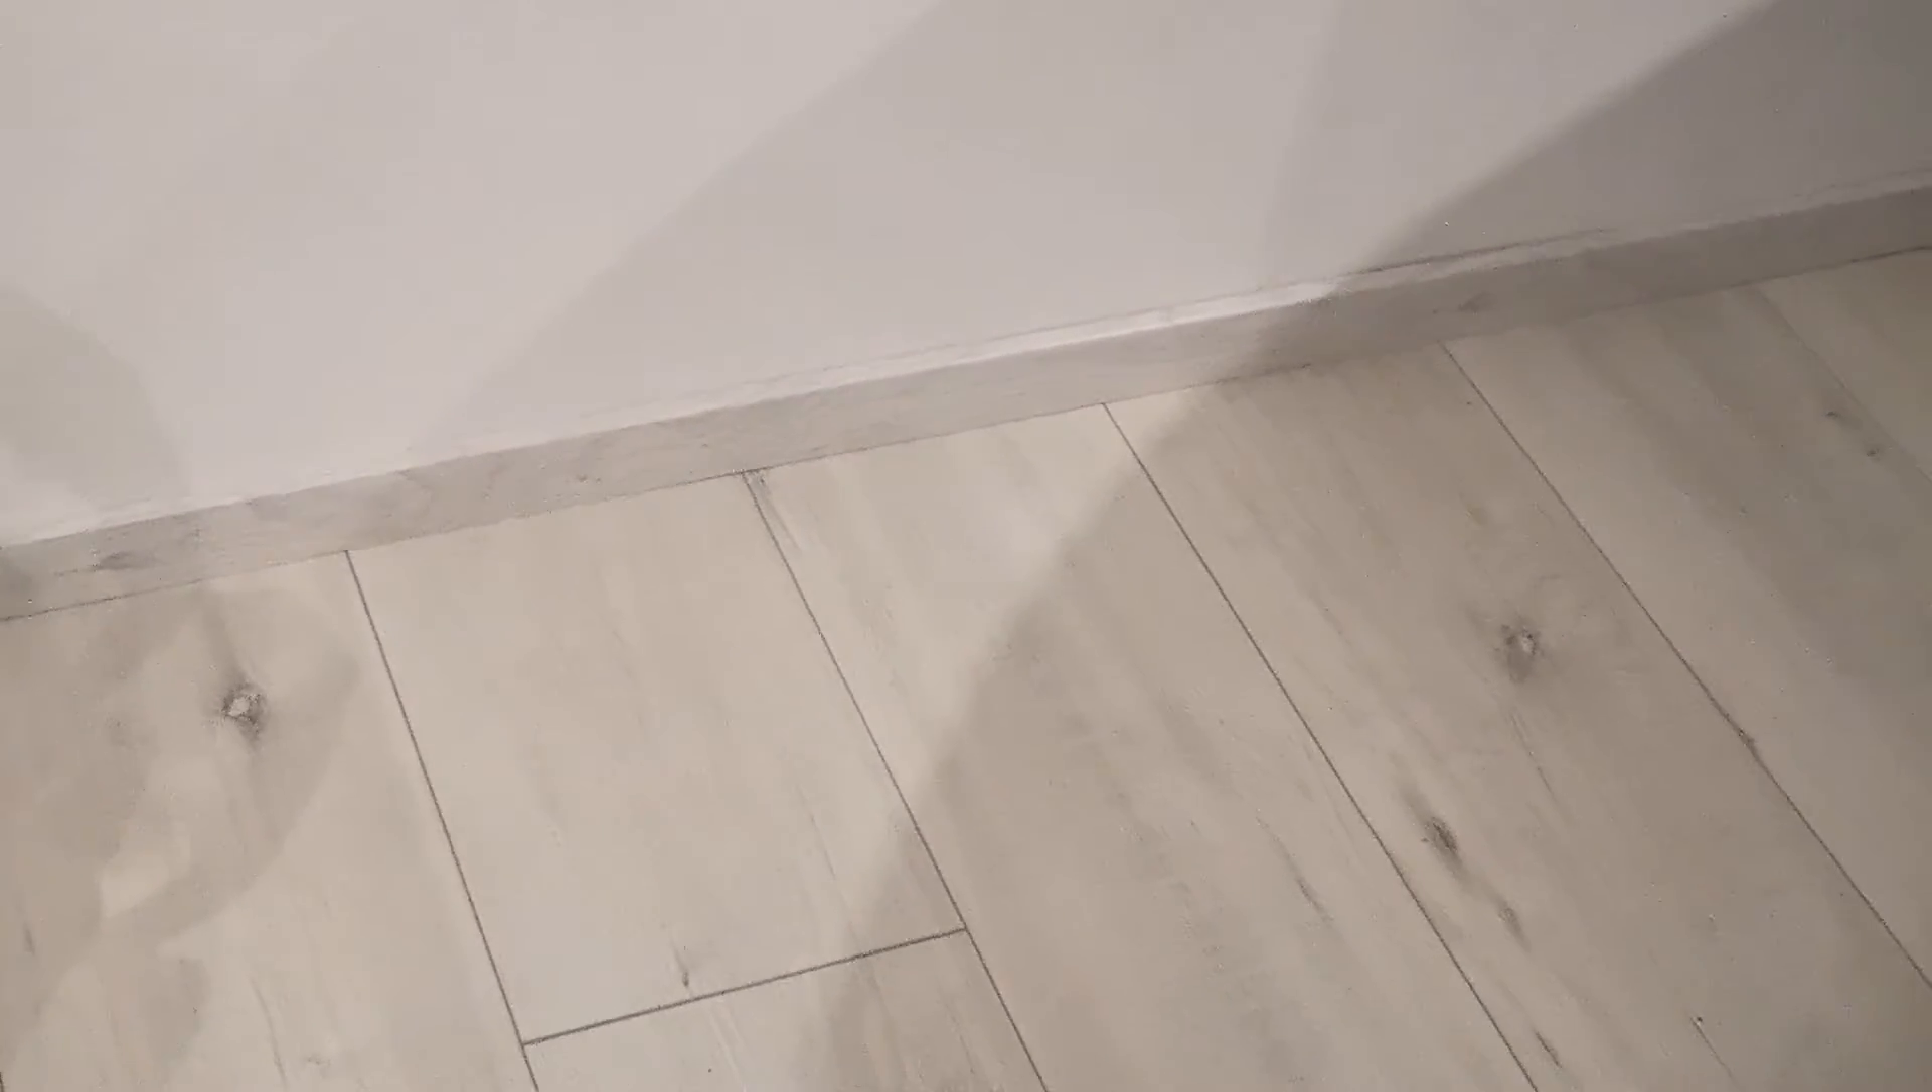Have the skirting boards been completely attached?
Yes.